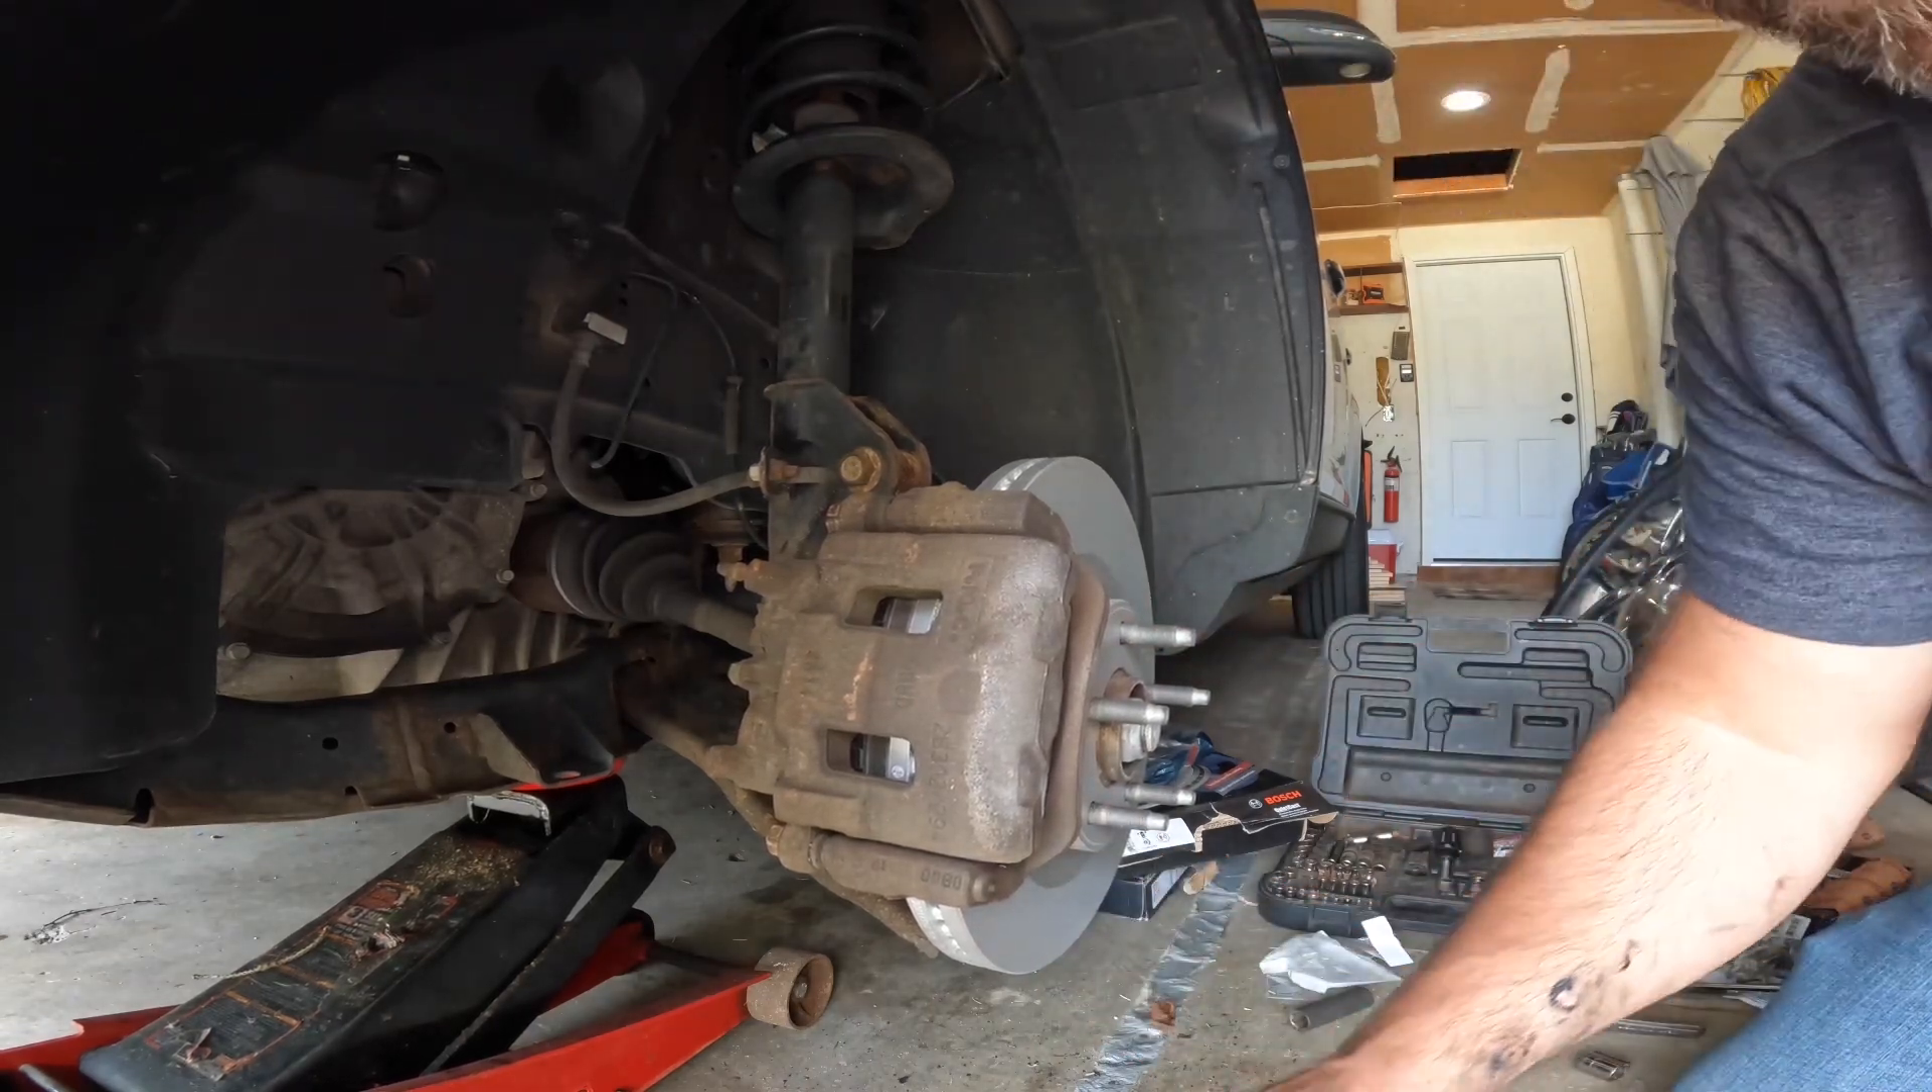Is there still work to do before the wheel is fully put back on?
Yes.